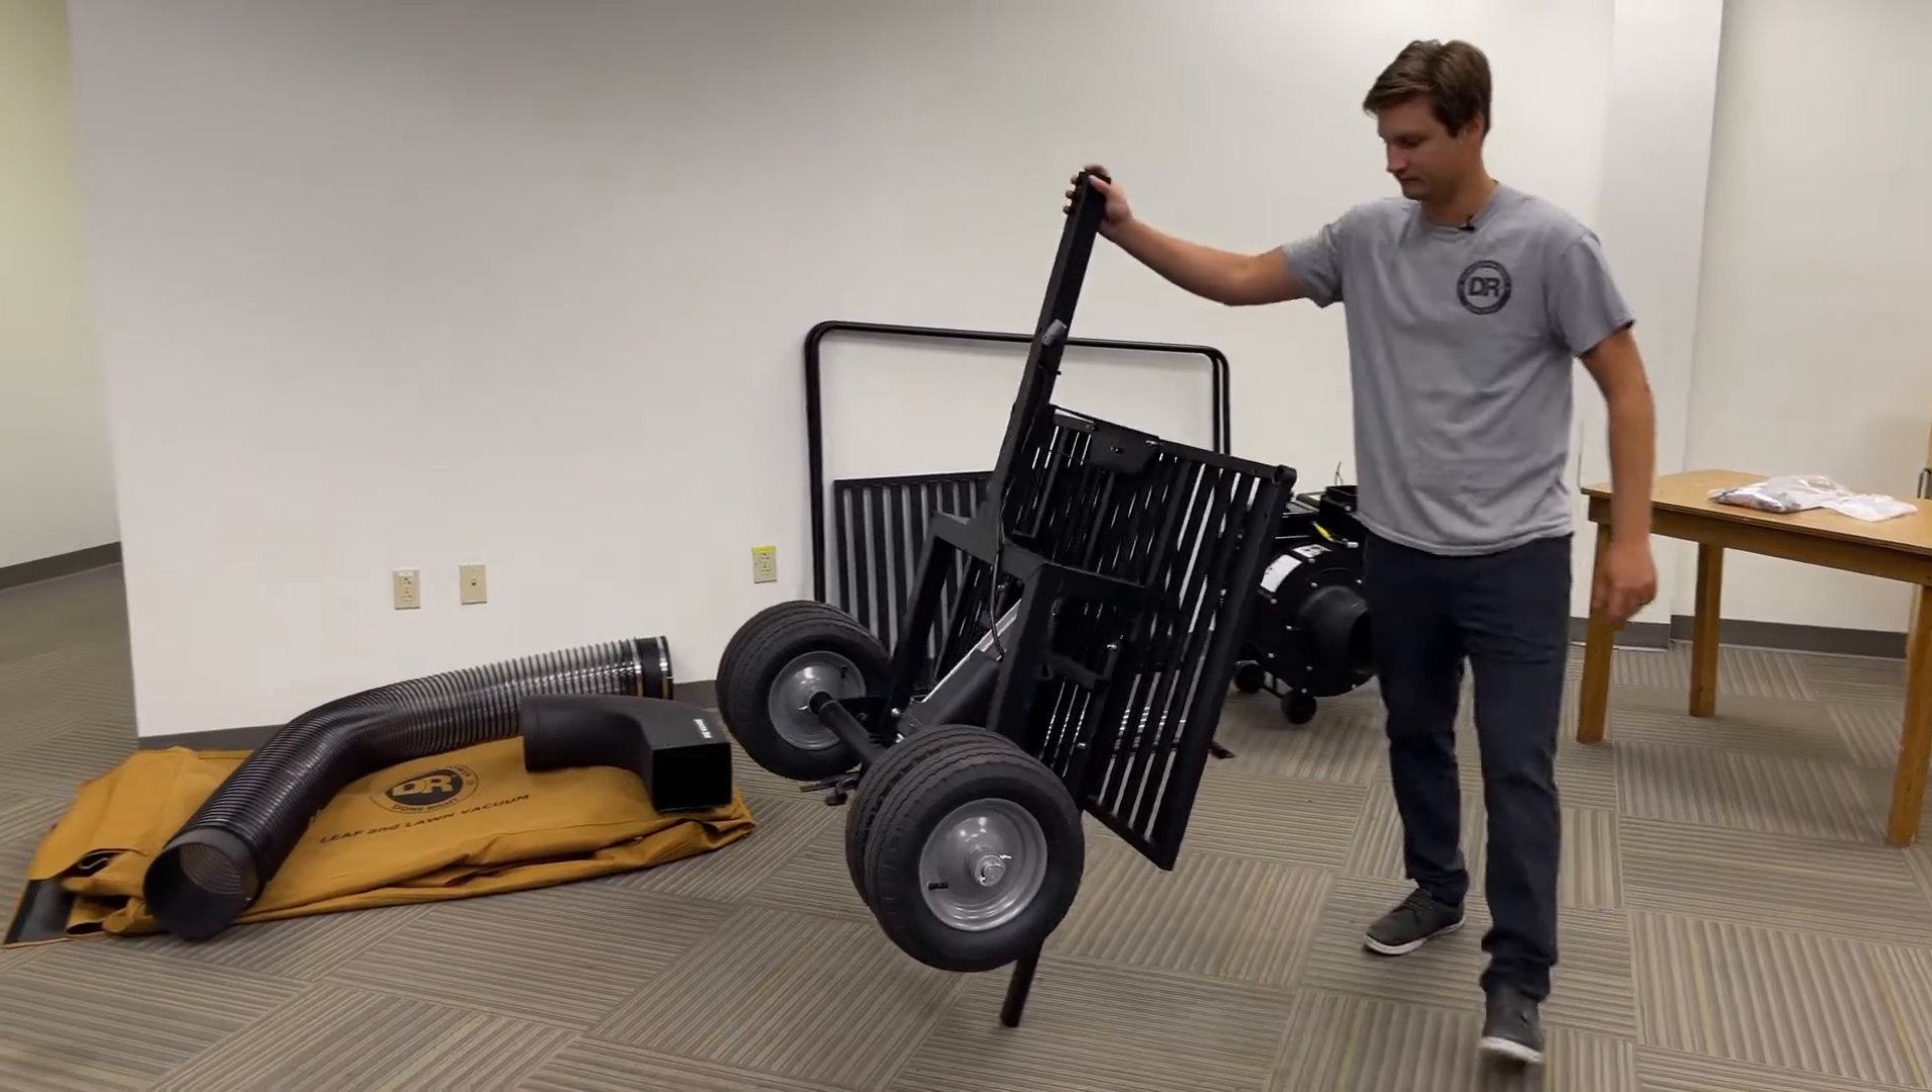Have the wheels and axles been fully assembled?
Yes.